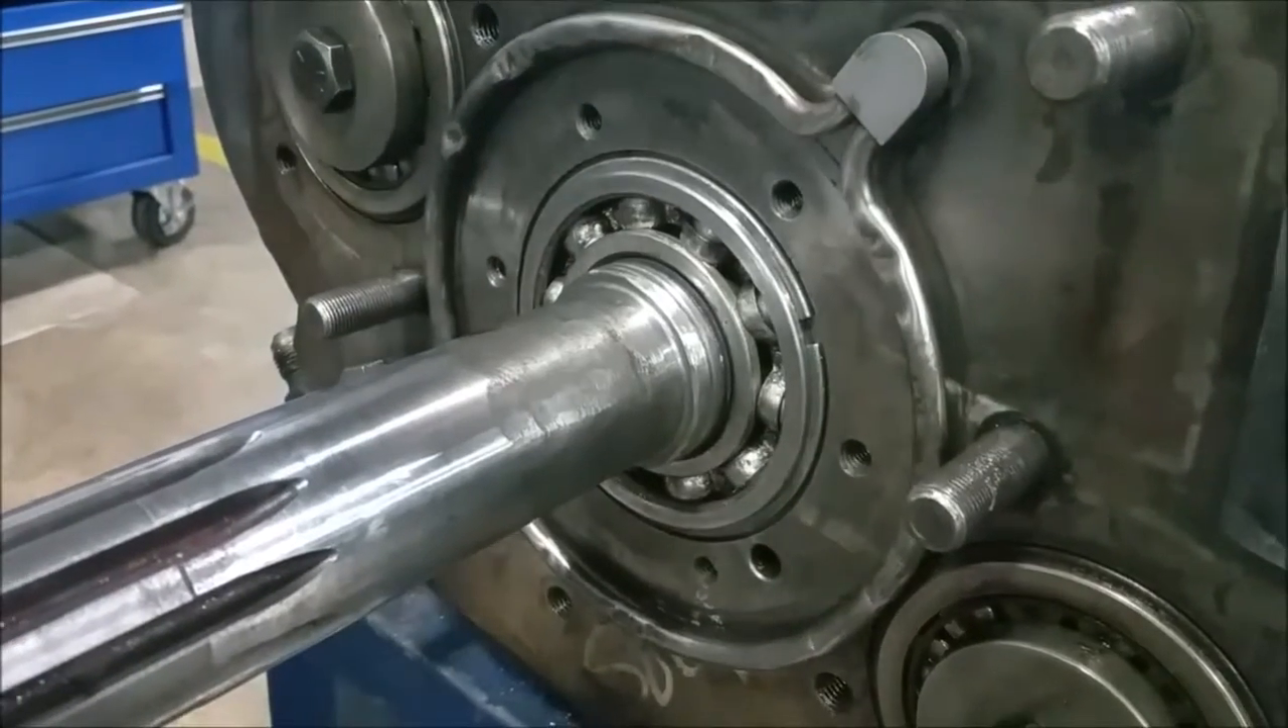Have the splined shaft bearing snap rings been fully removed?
No.